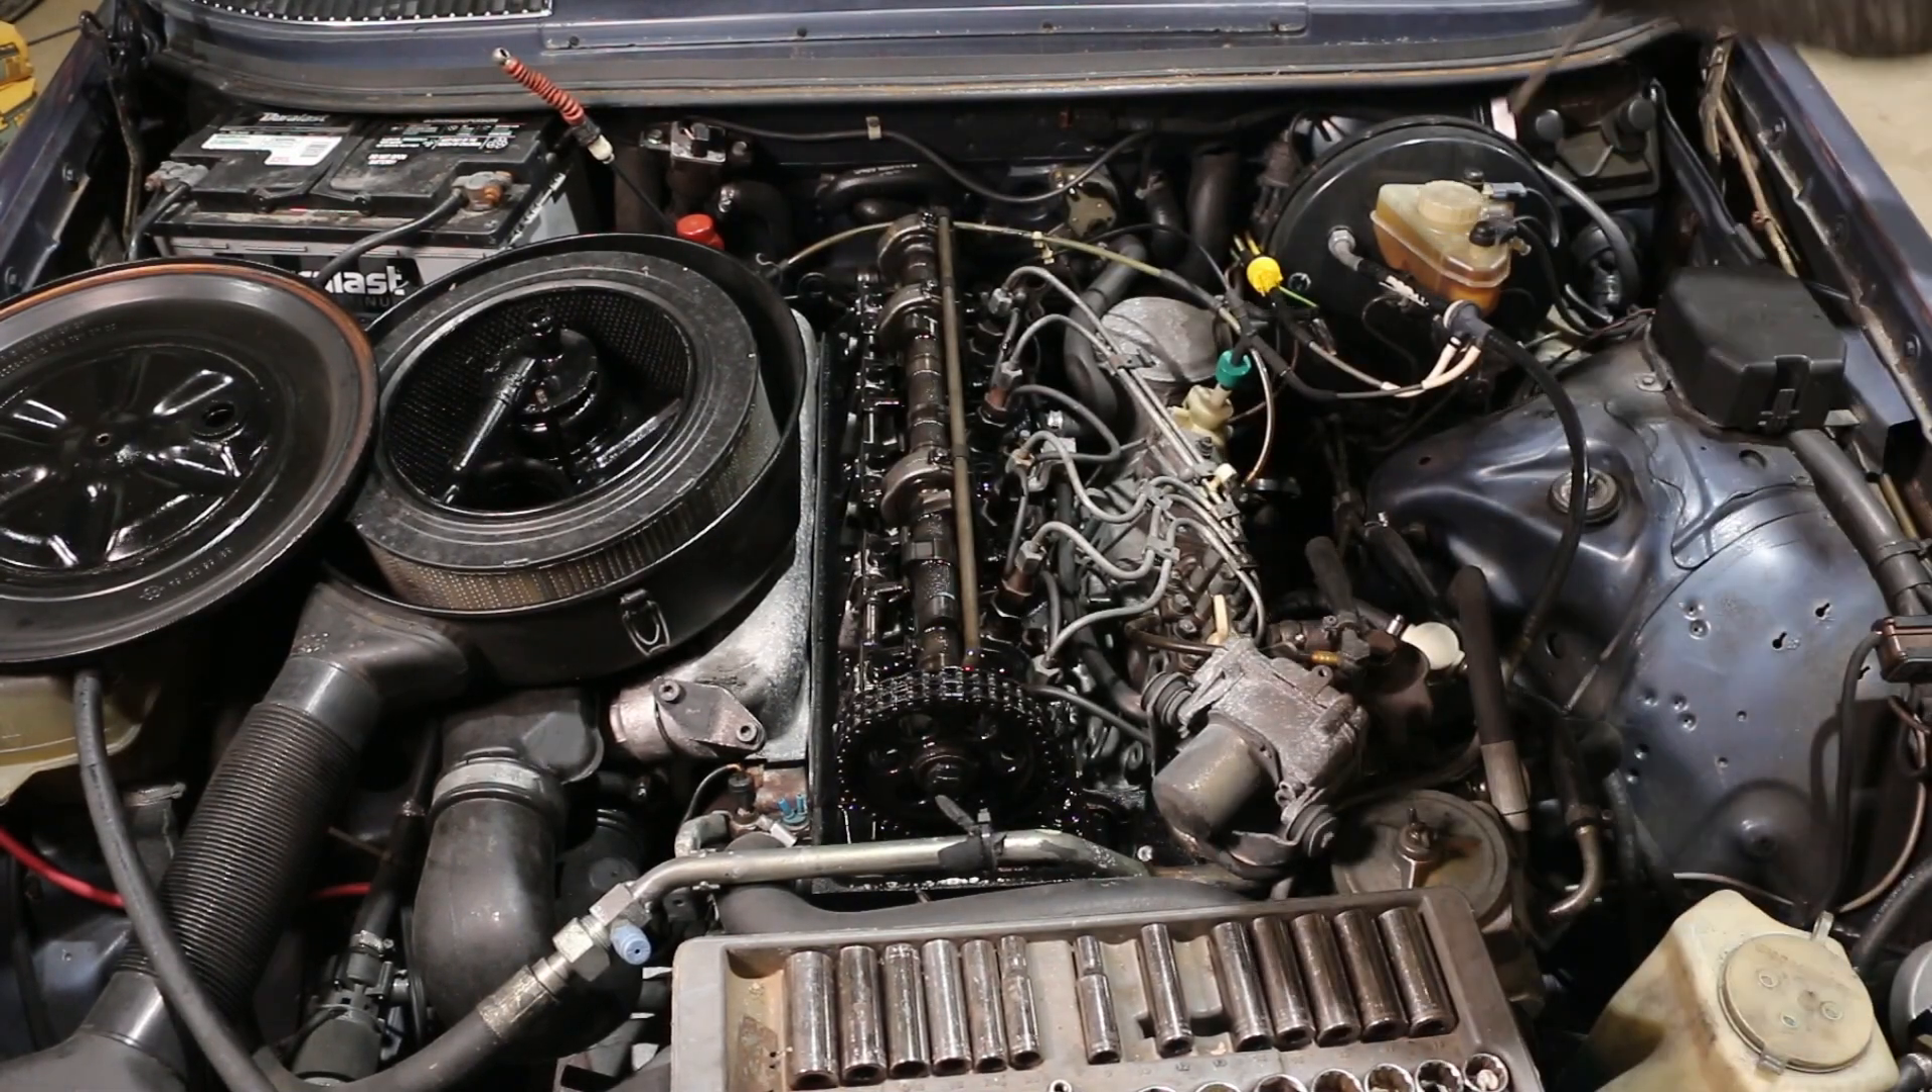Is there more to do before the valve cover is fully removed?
No.